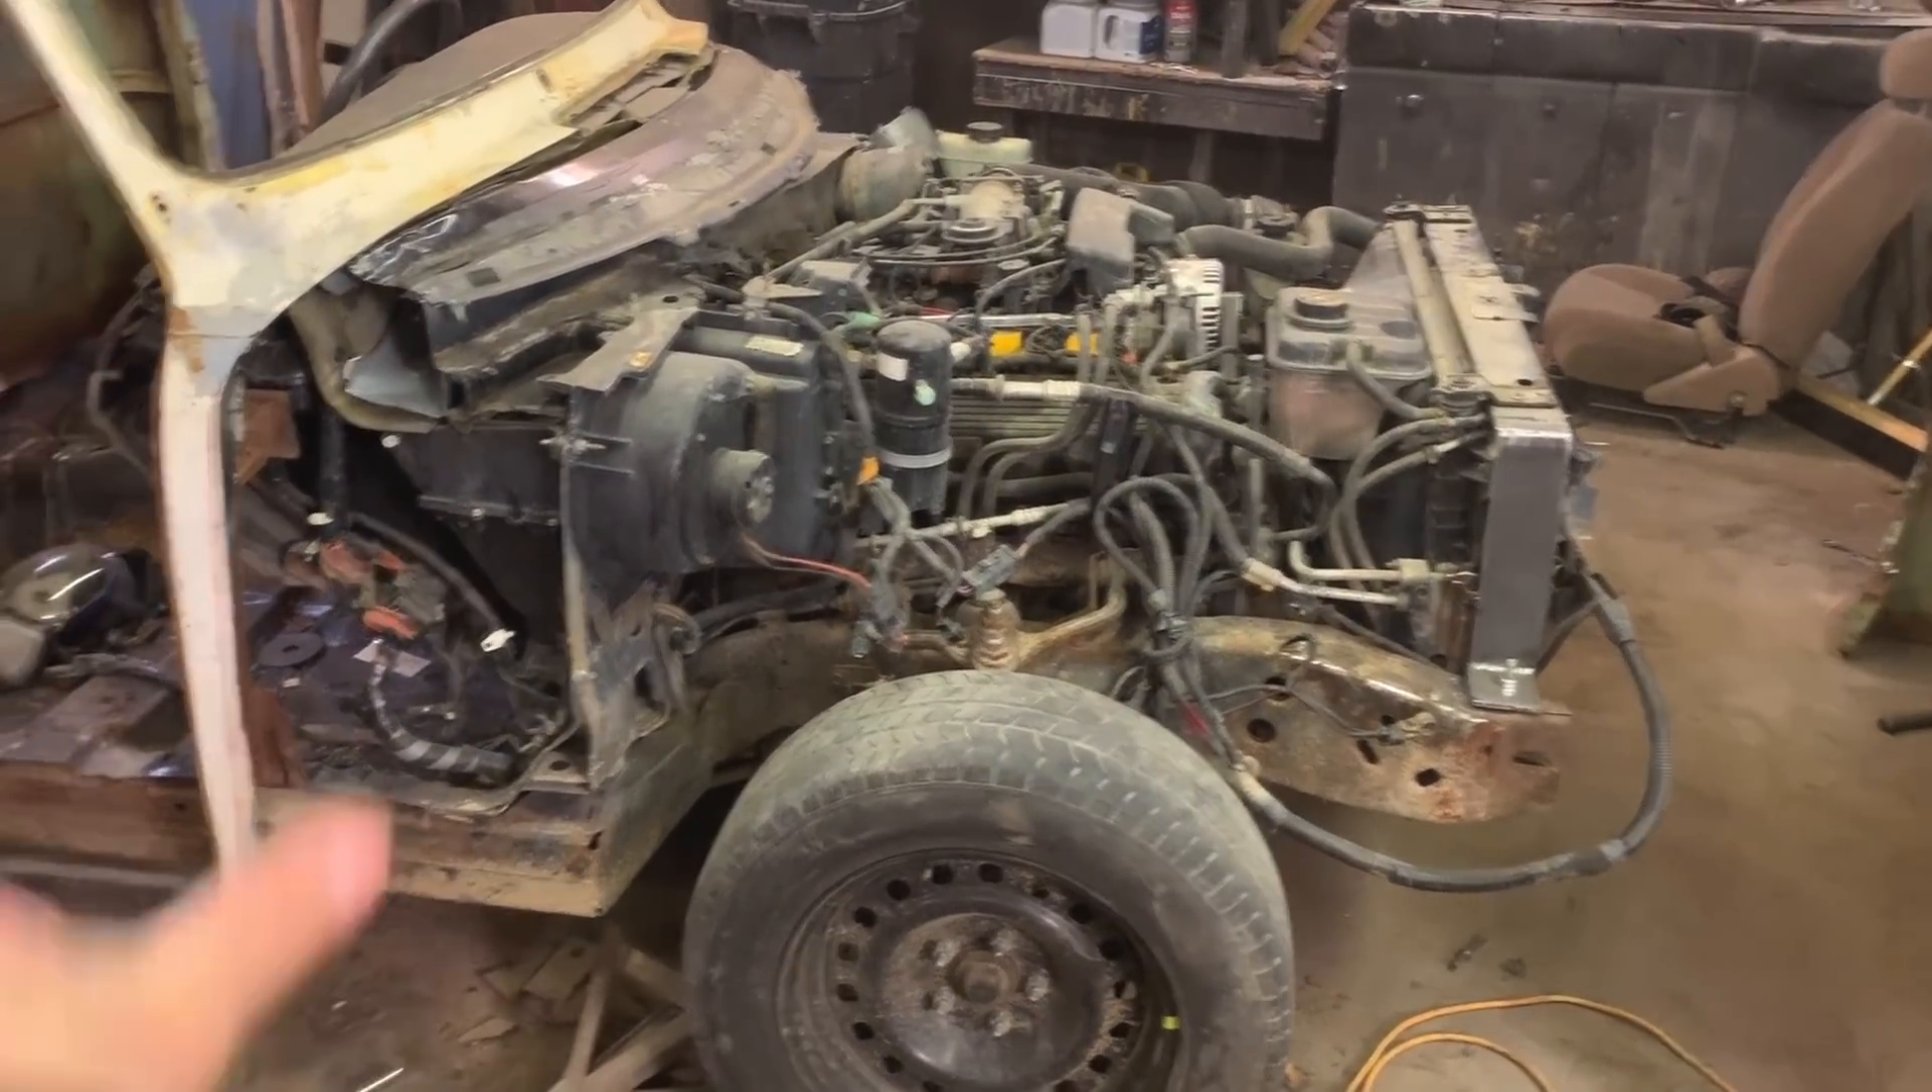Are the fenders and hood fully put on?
No.